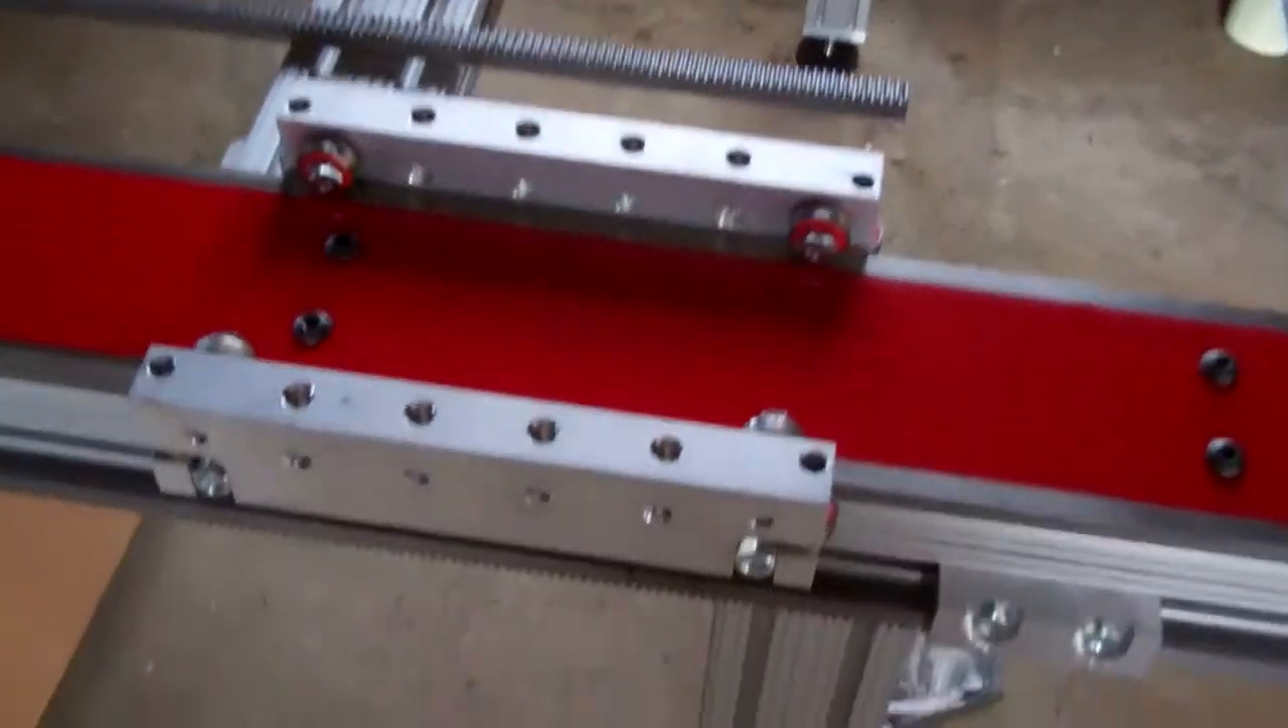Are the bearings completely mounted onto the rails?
Yes.